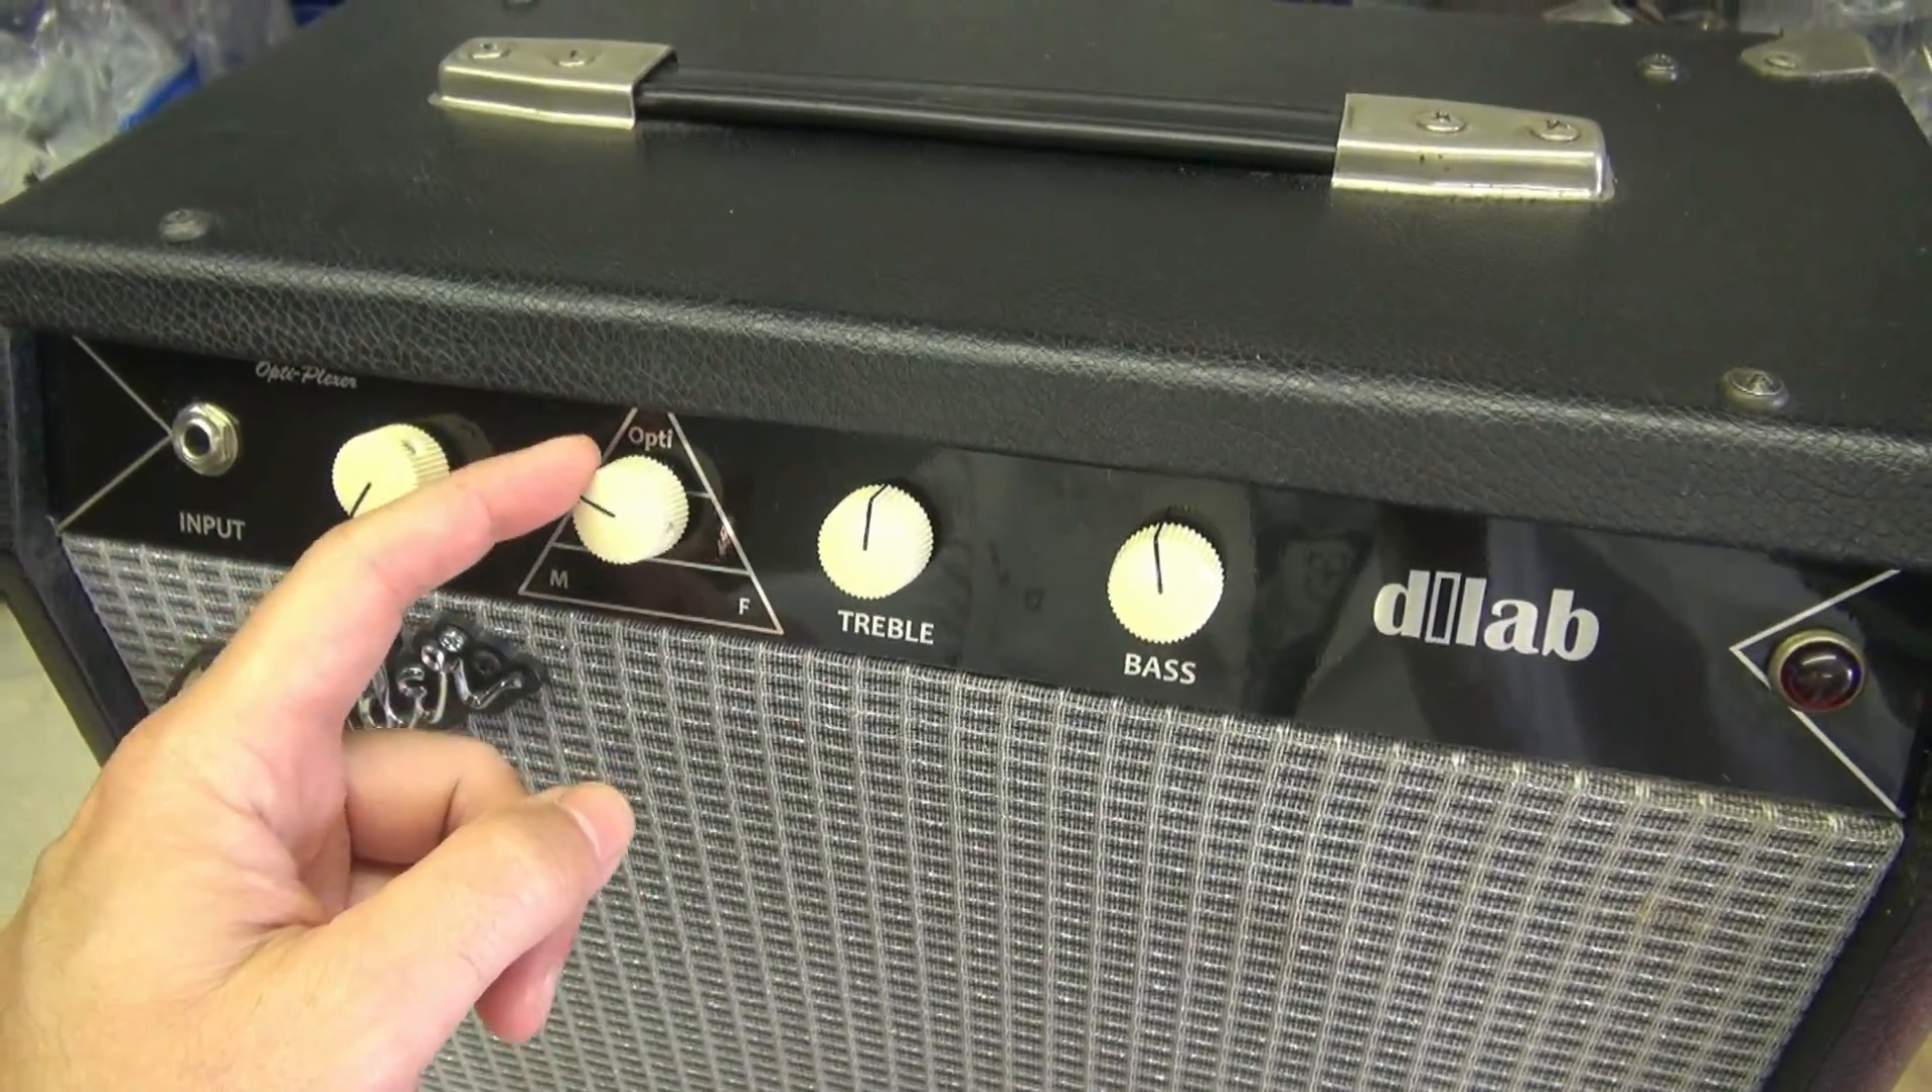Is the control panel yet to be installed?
No.